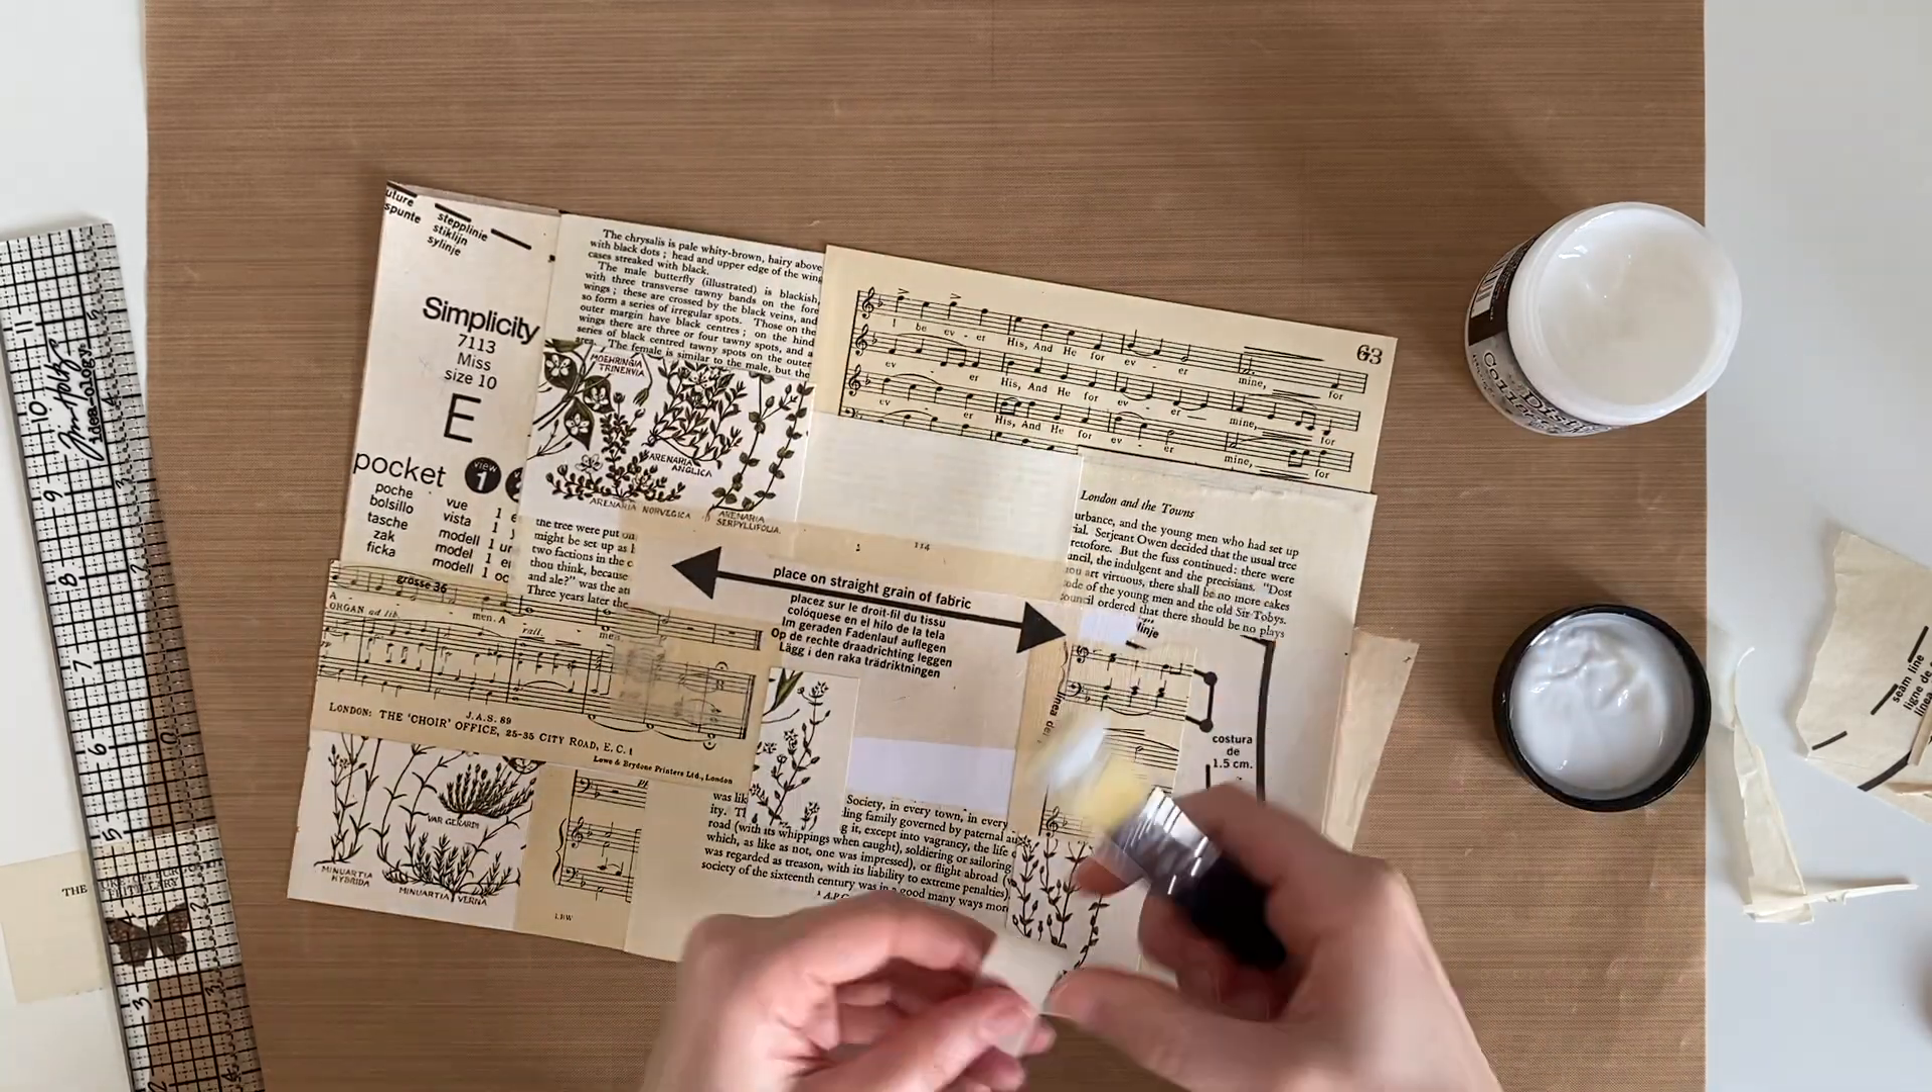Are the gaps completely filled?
No.